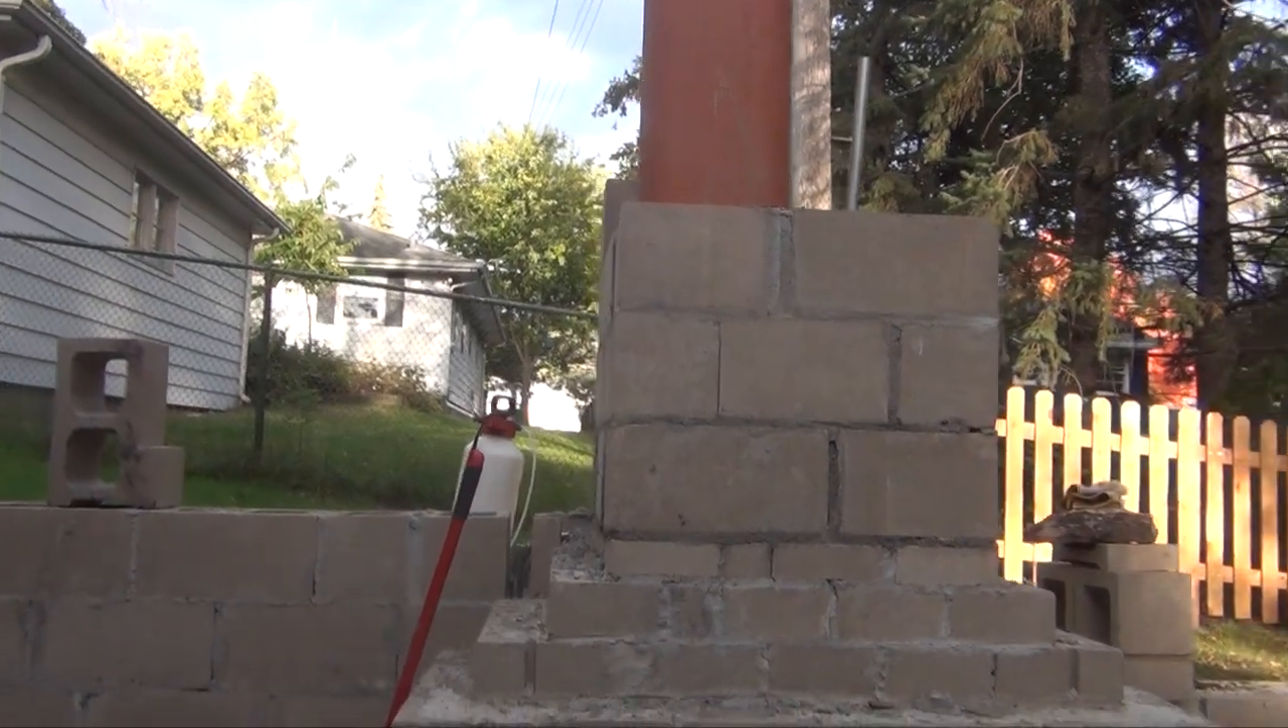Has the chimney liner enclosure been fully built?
No.